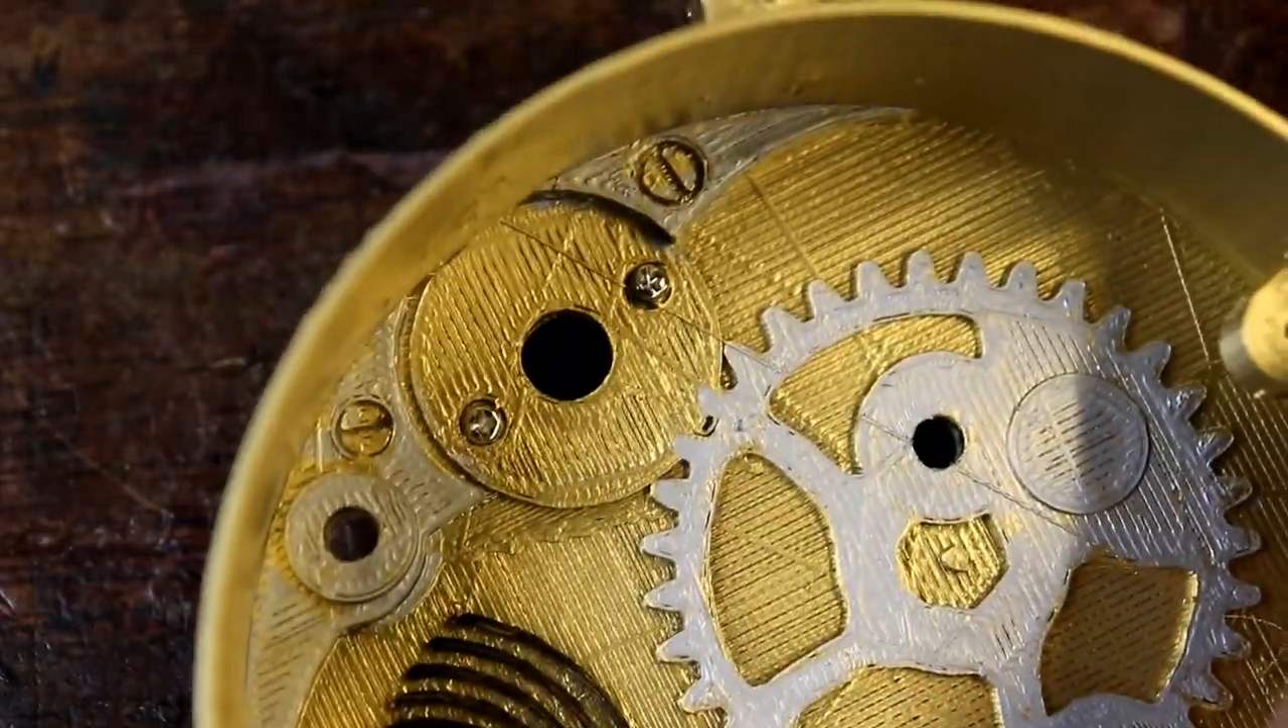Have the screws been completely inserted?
Yes.